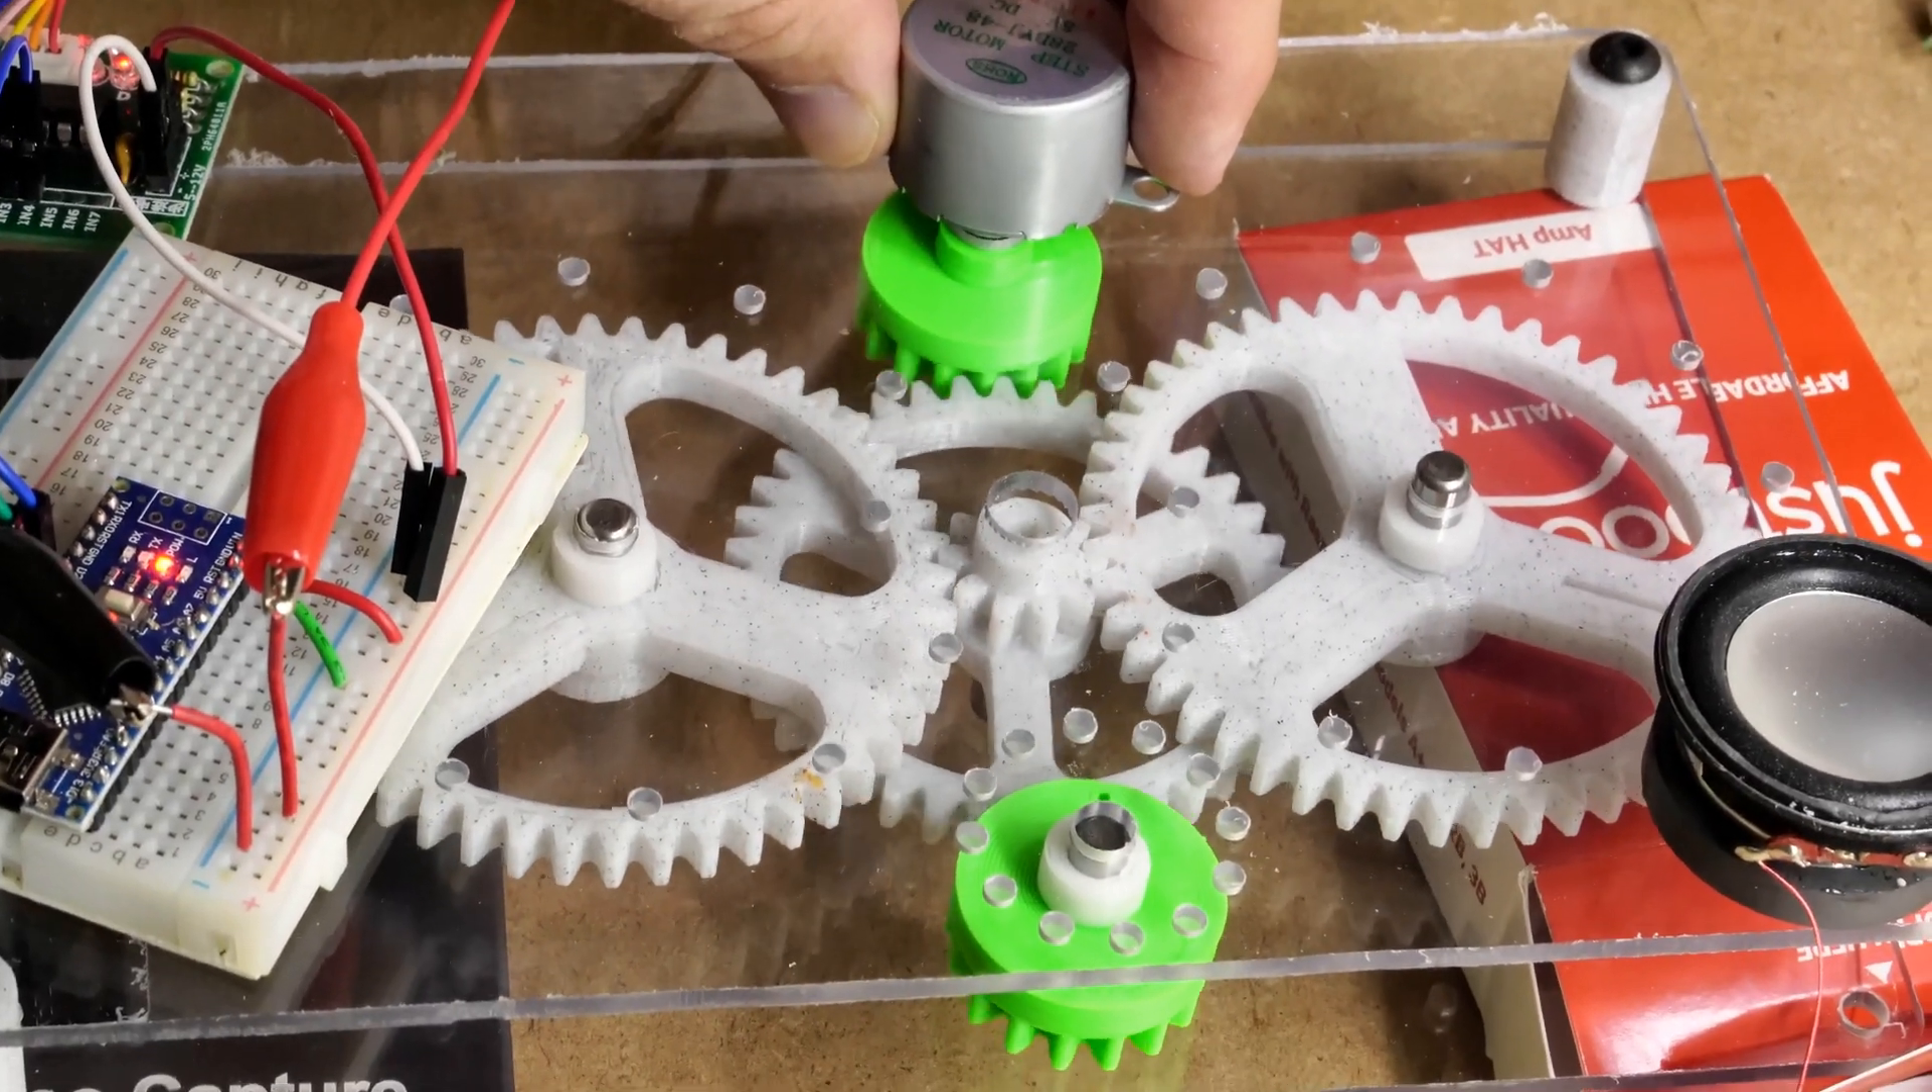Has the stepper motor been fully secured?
No.